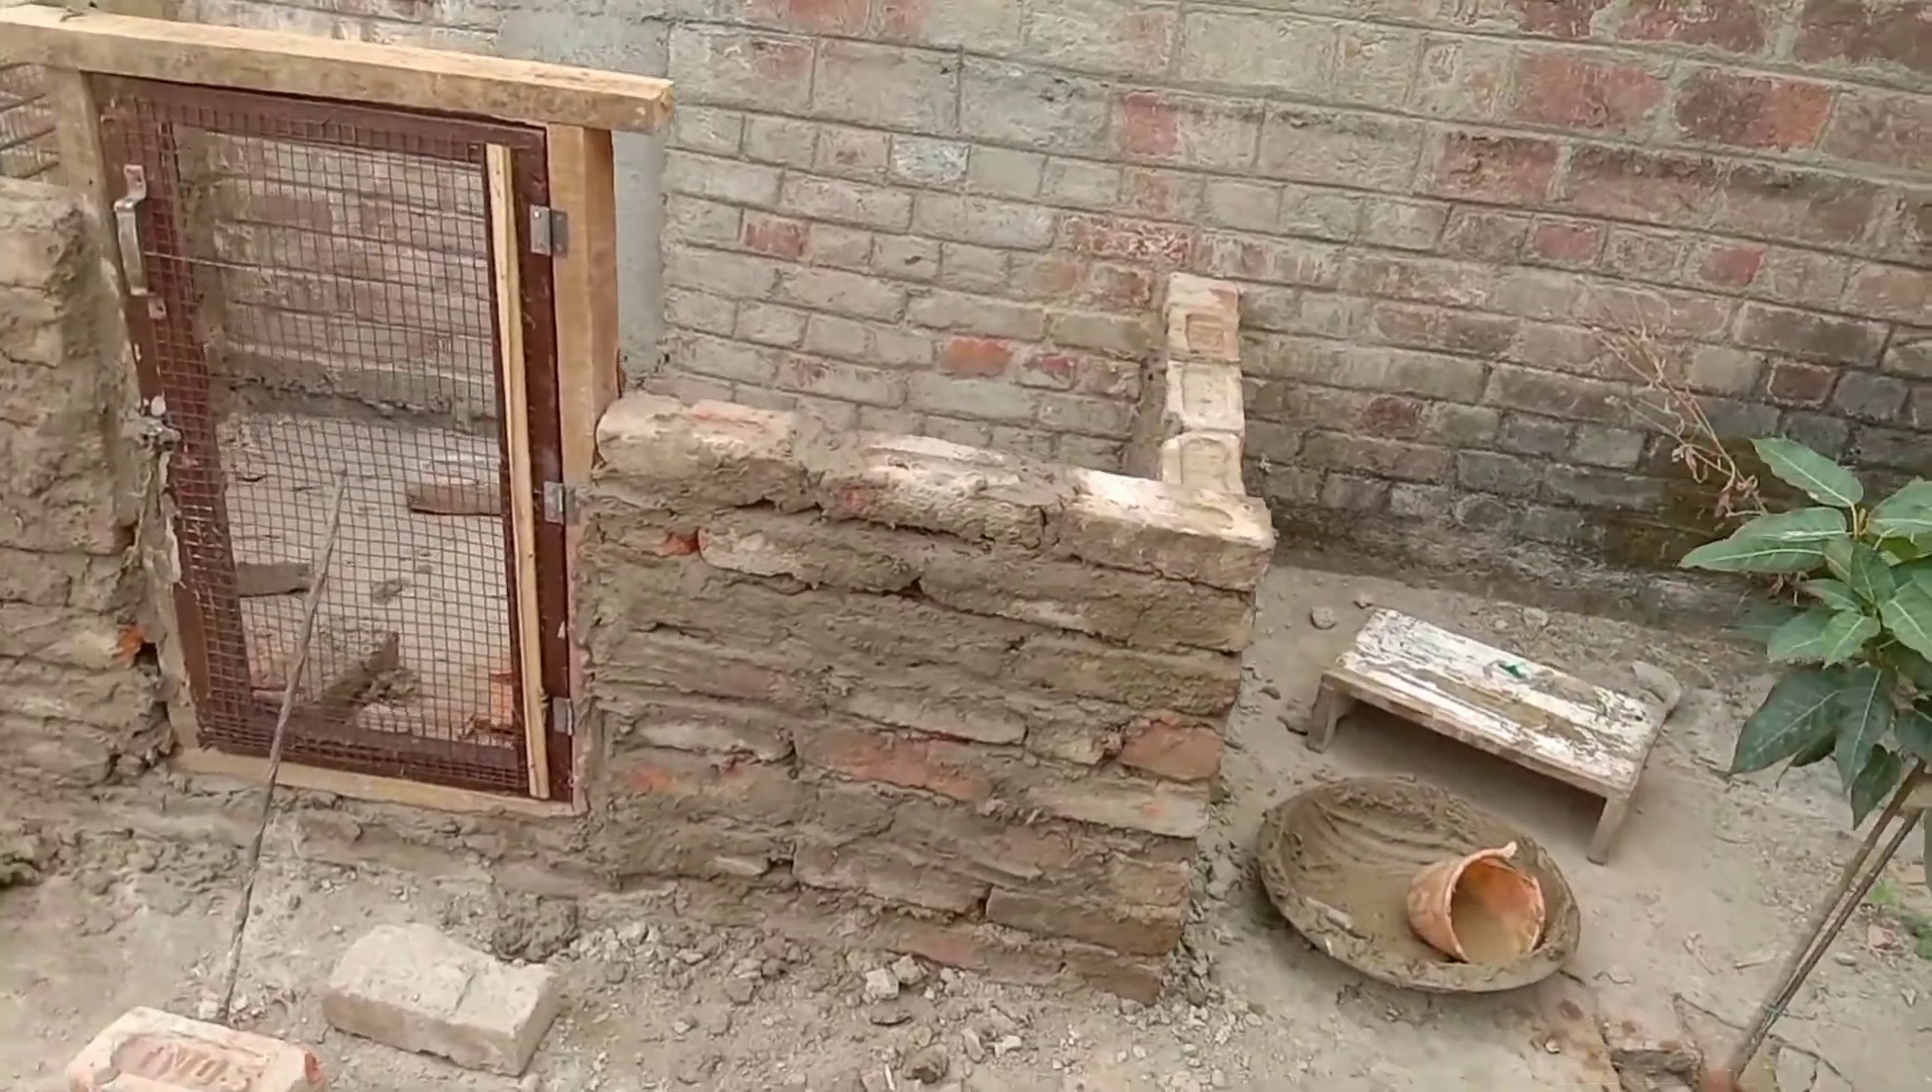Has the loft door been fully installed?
Yes.